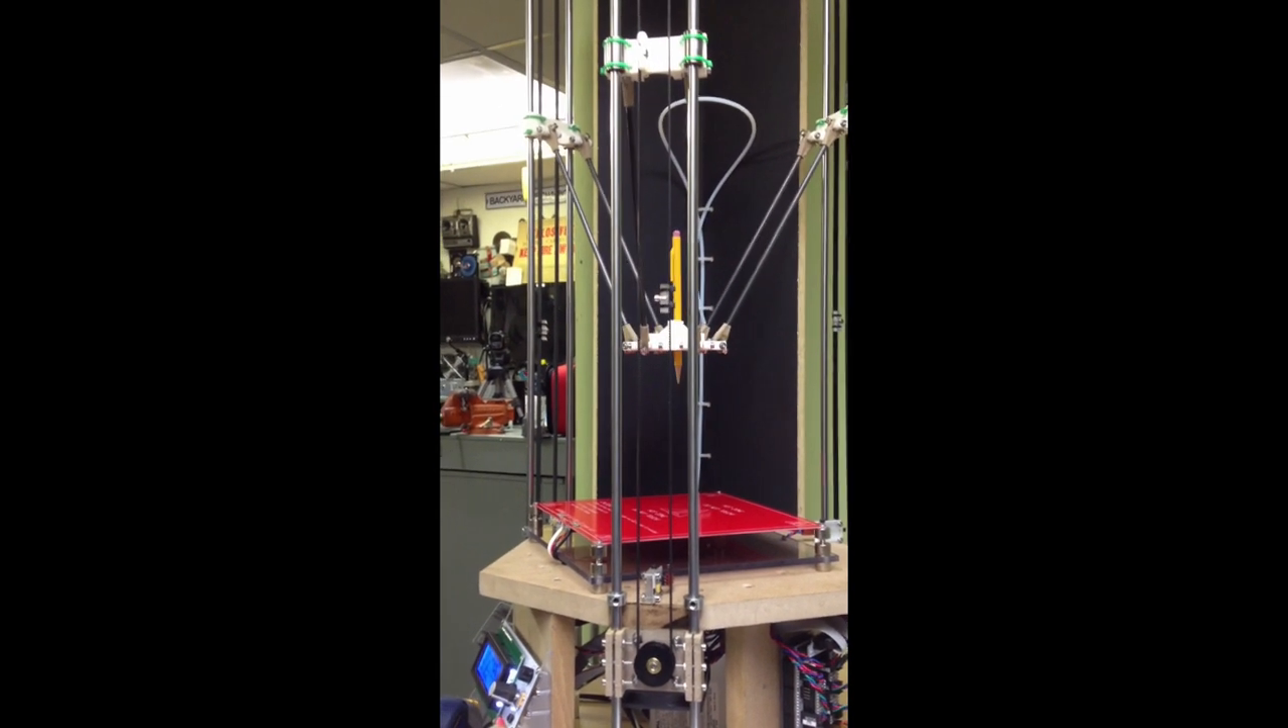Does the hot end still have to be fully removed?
No.